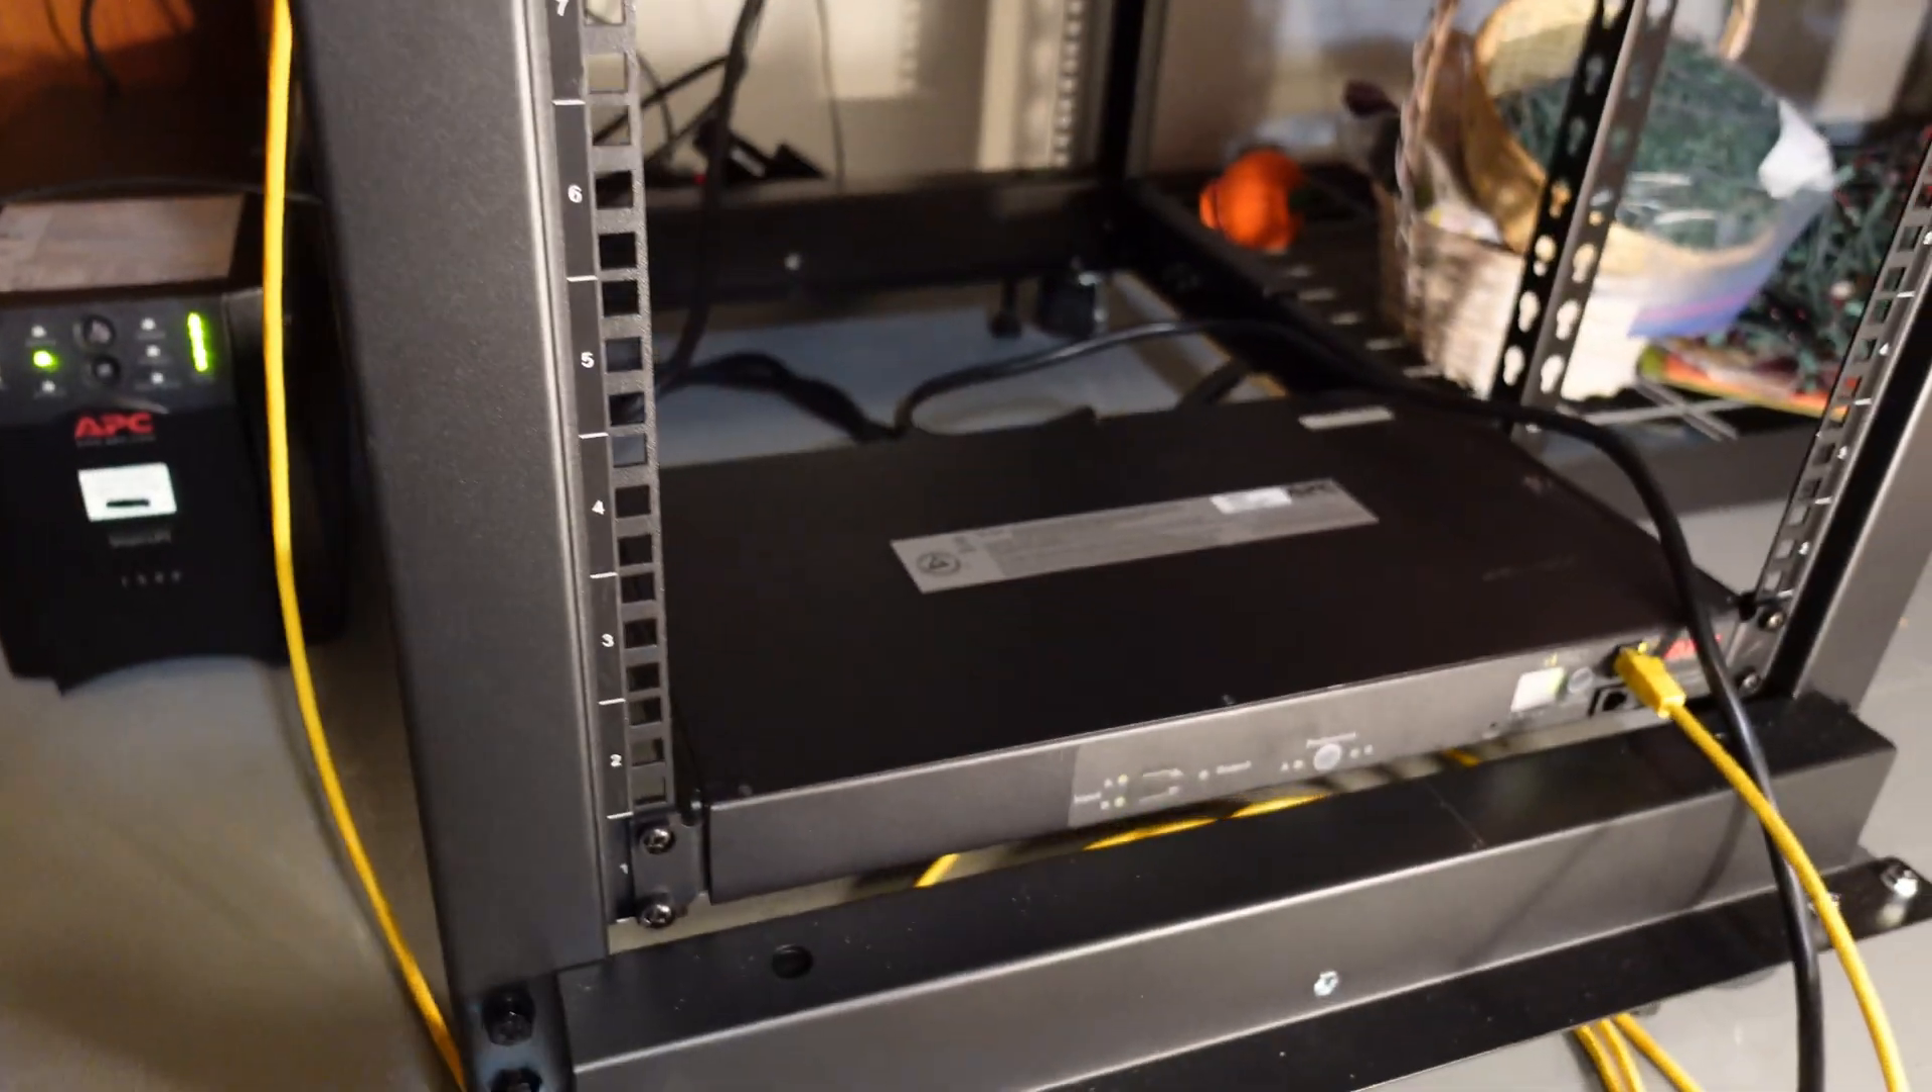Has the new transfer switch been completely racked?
Yes.